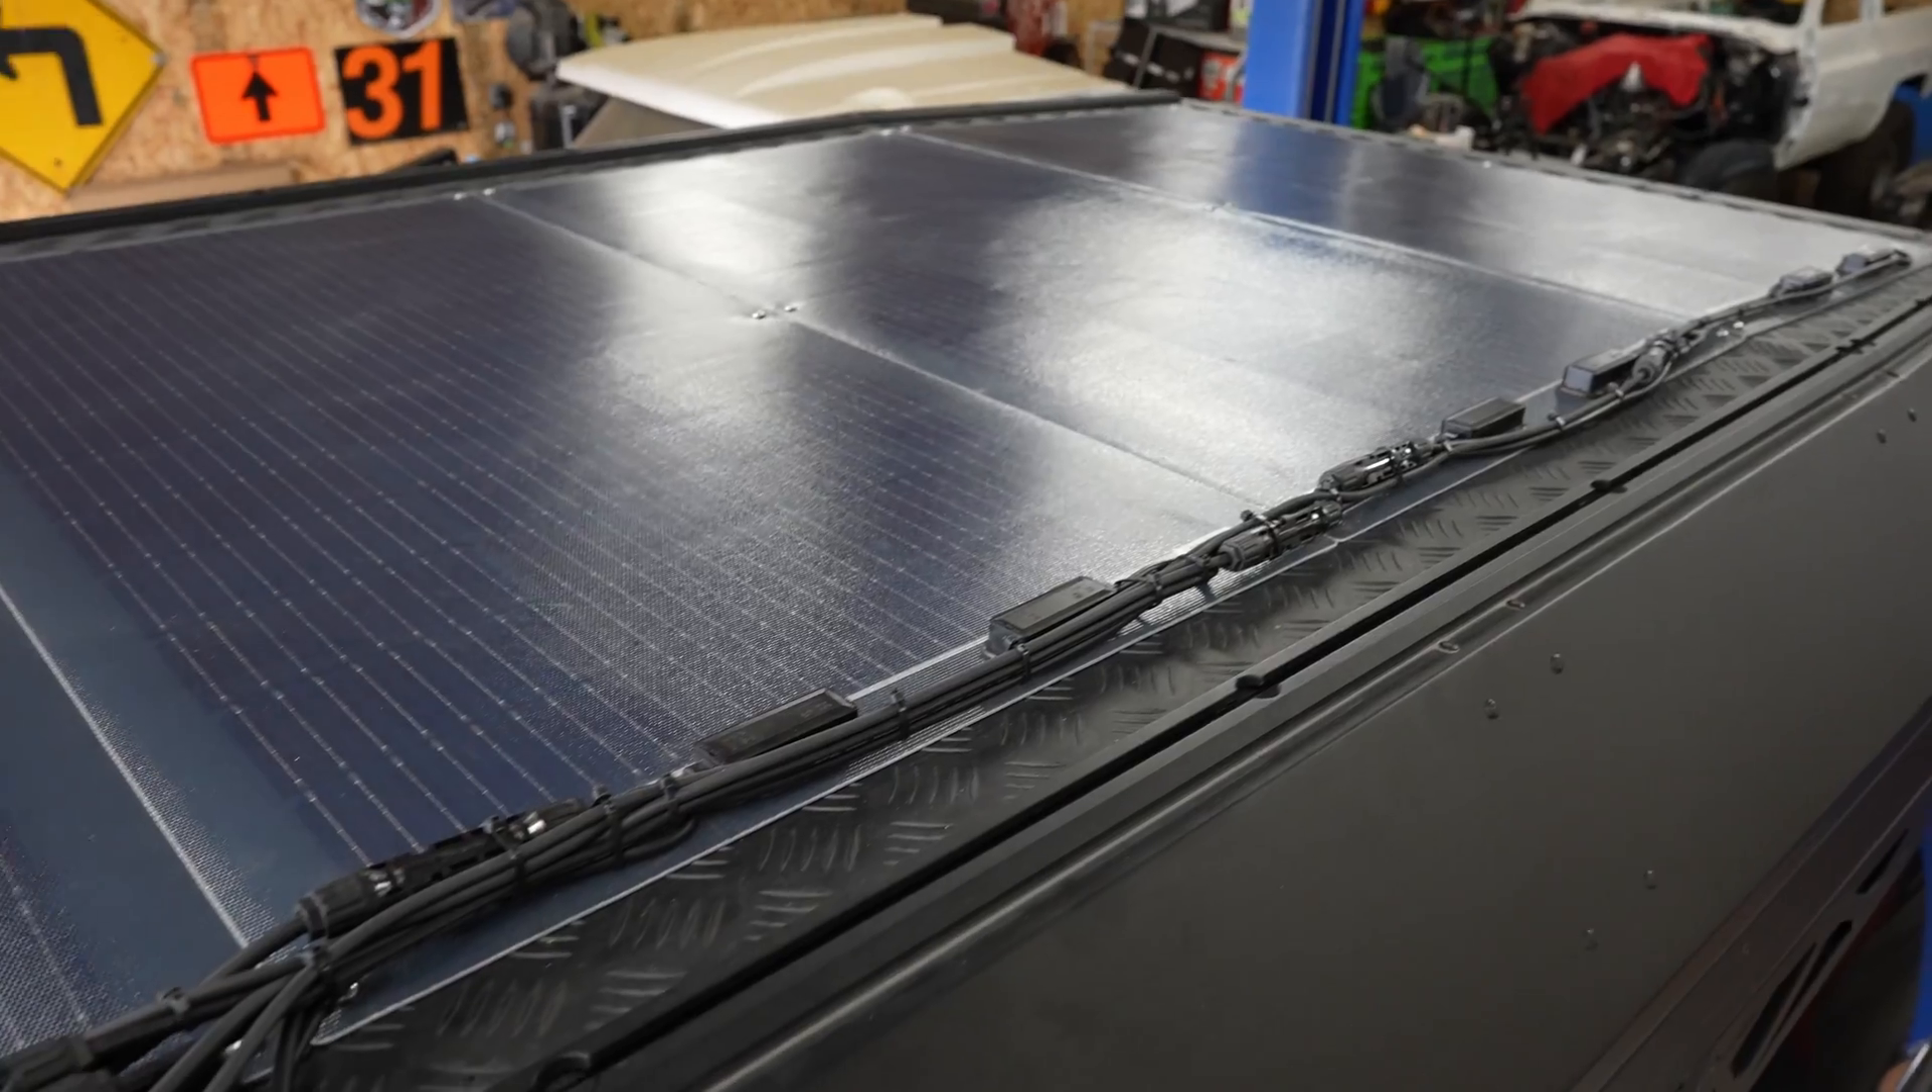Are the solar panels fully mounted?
Yes.